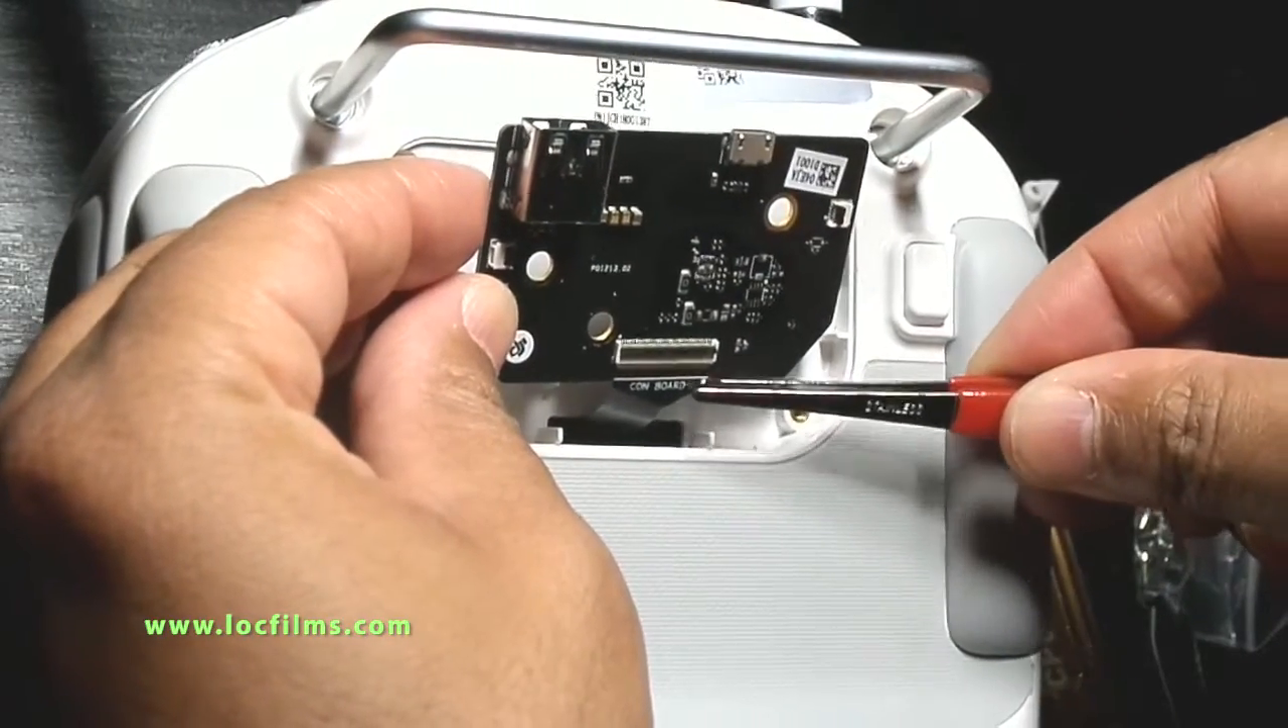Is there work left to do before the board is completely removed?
Yes.